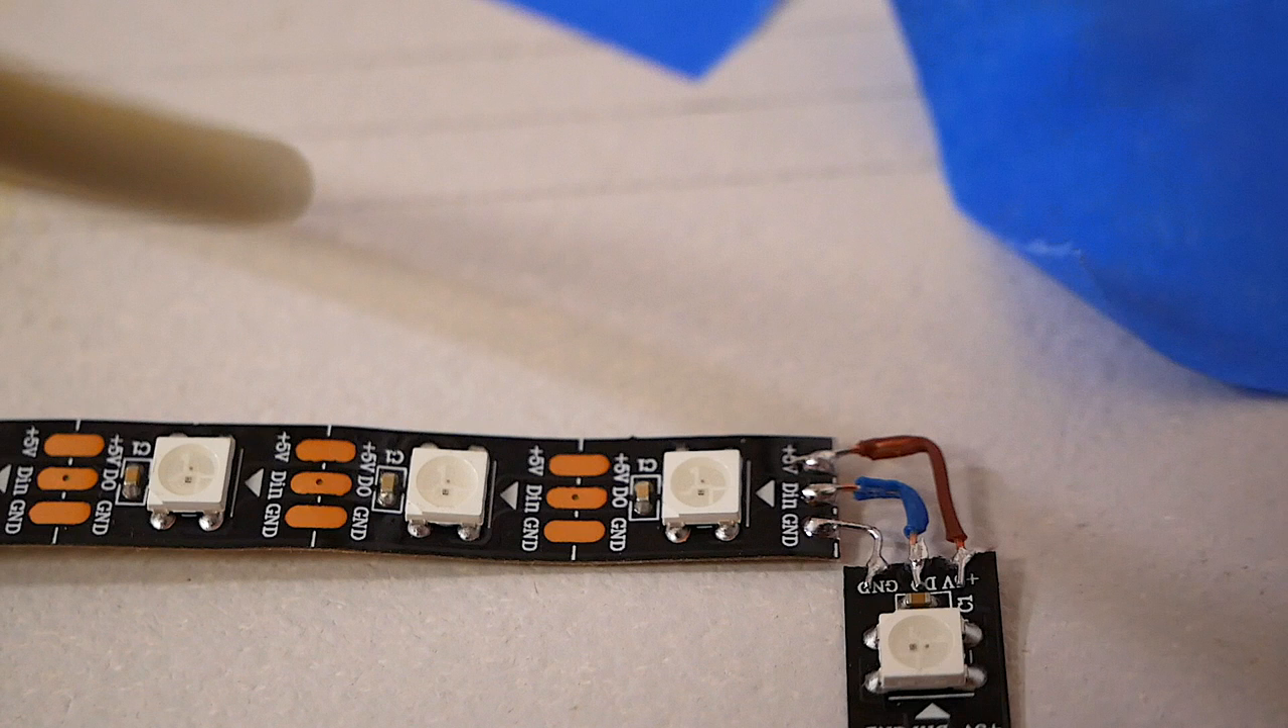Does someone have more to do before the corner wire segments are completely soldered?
No.